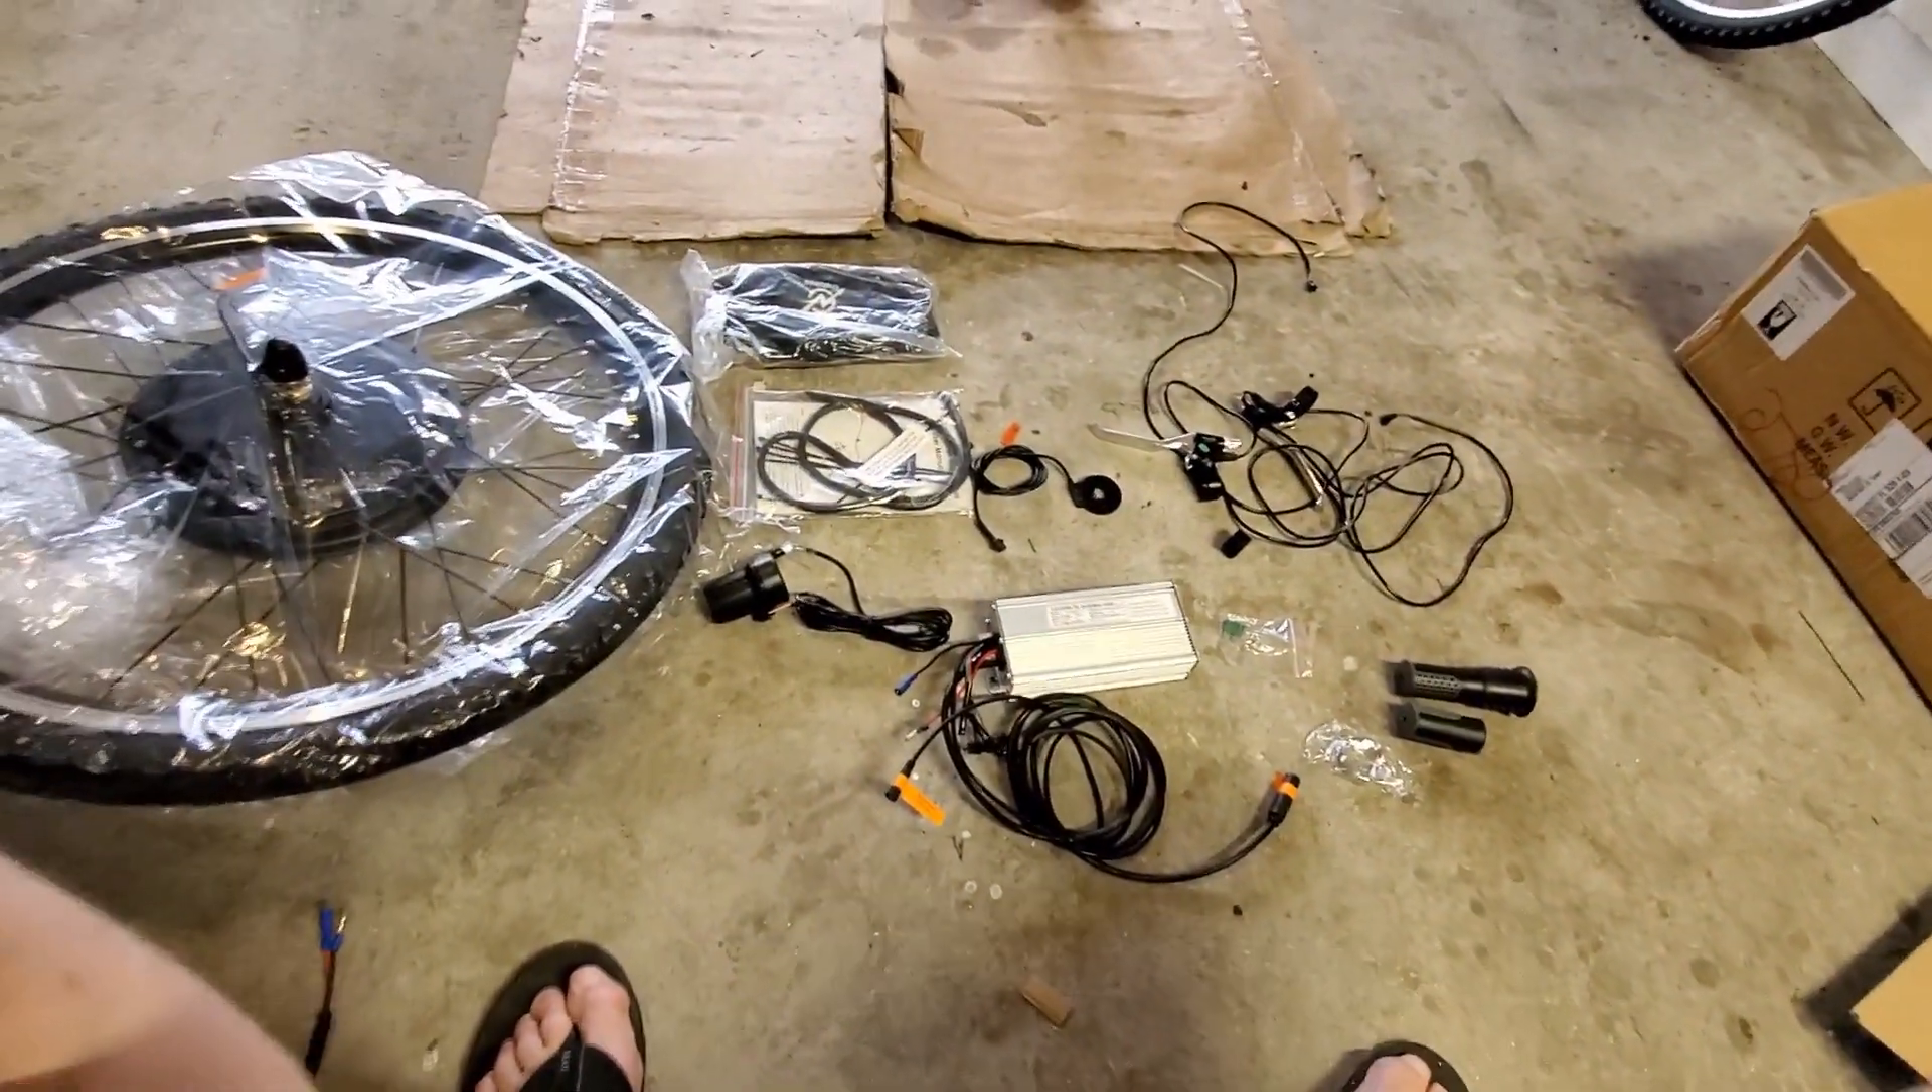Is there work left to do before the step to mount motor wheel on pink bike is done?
Yes.